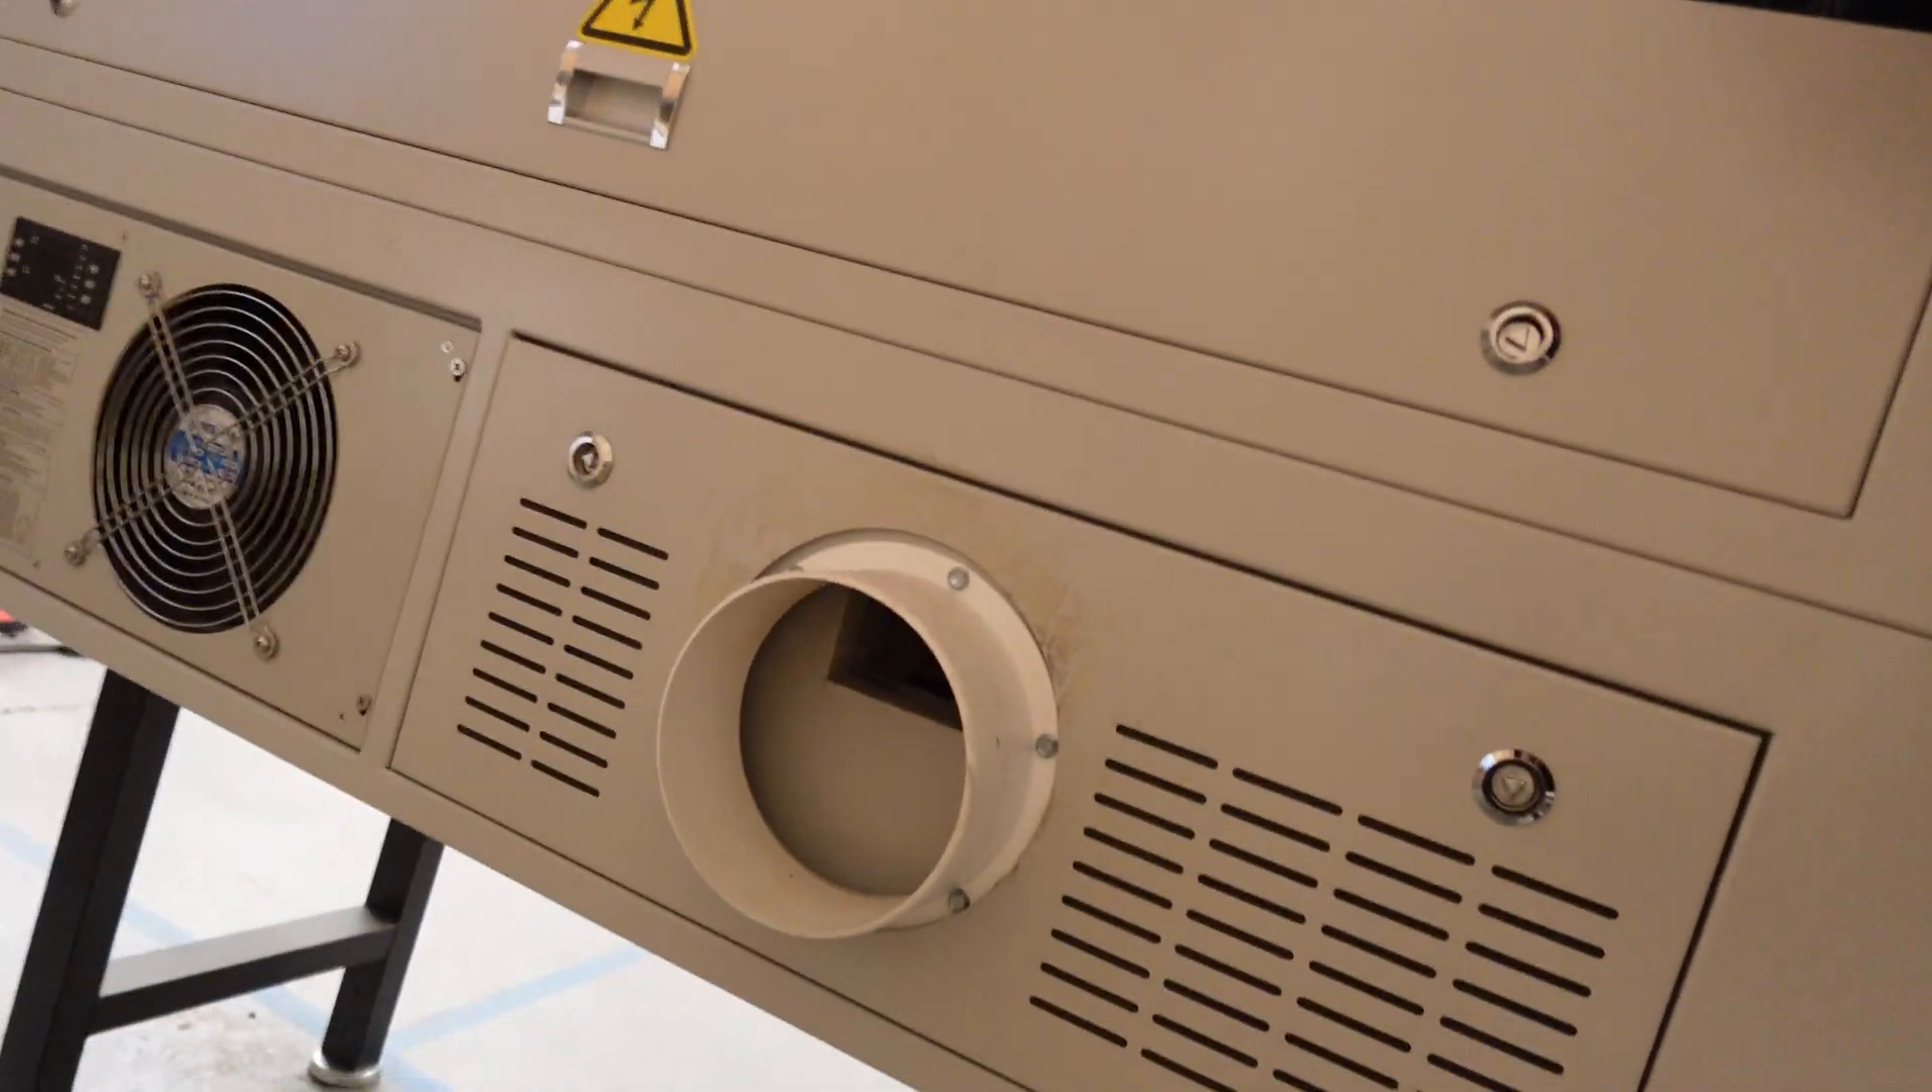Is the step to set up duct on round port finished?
No.